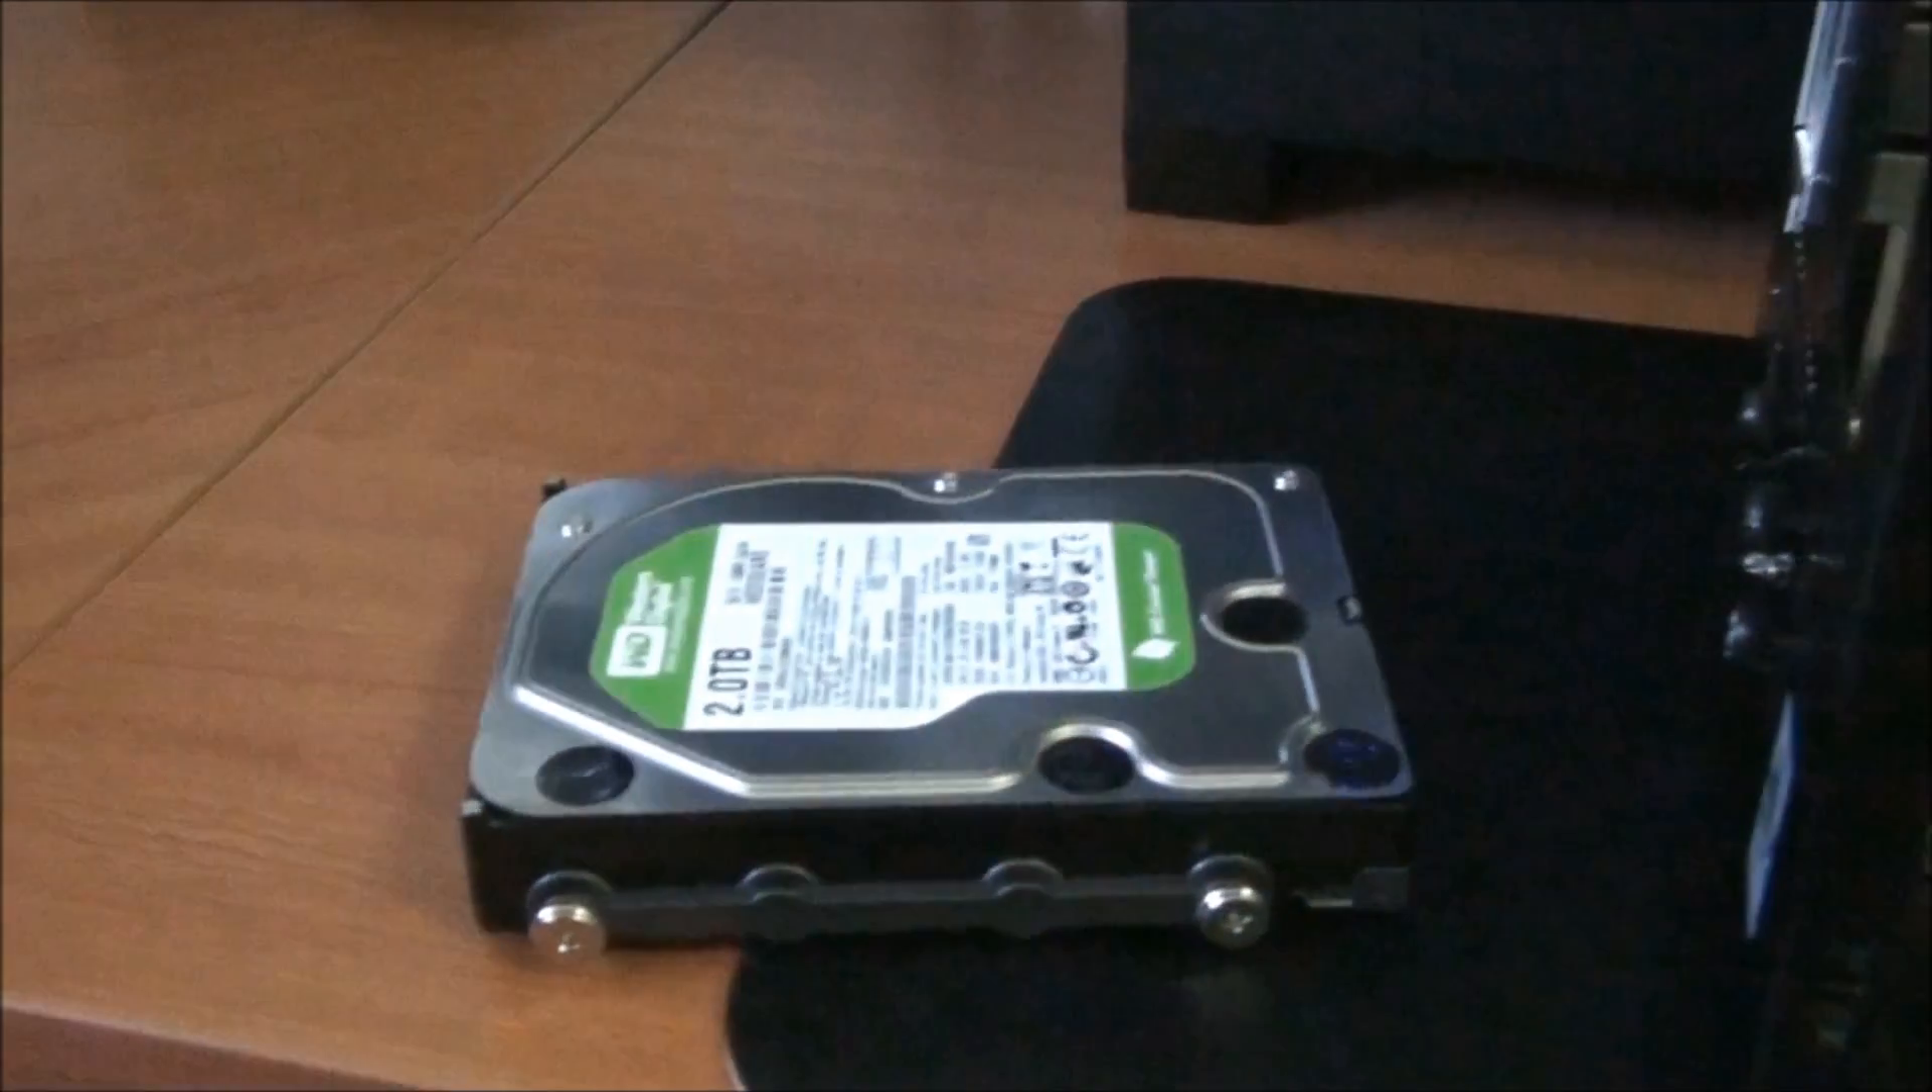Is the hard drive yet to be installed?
Yes.